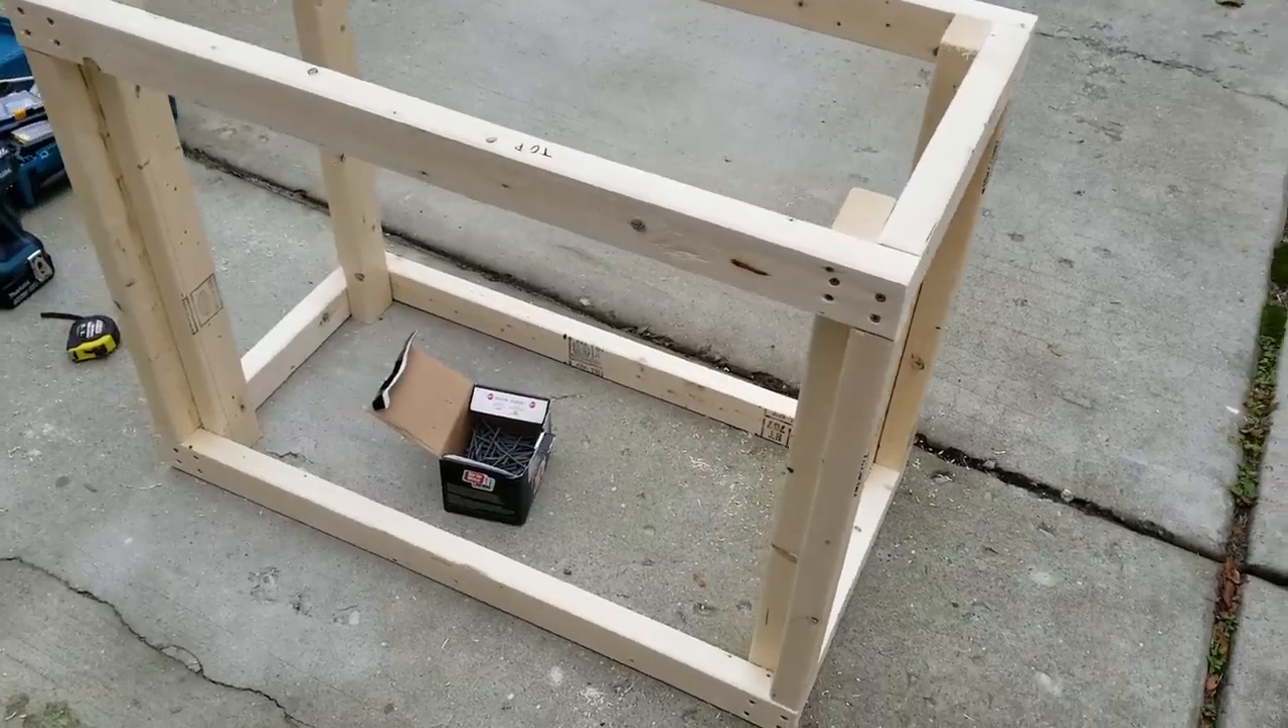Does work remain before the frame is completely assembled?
No.